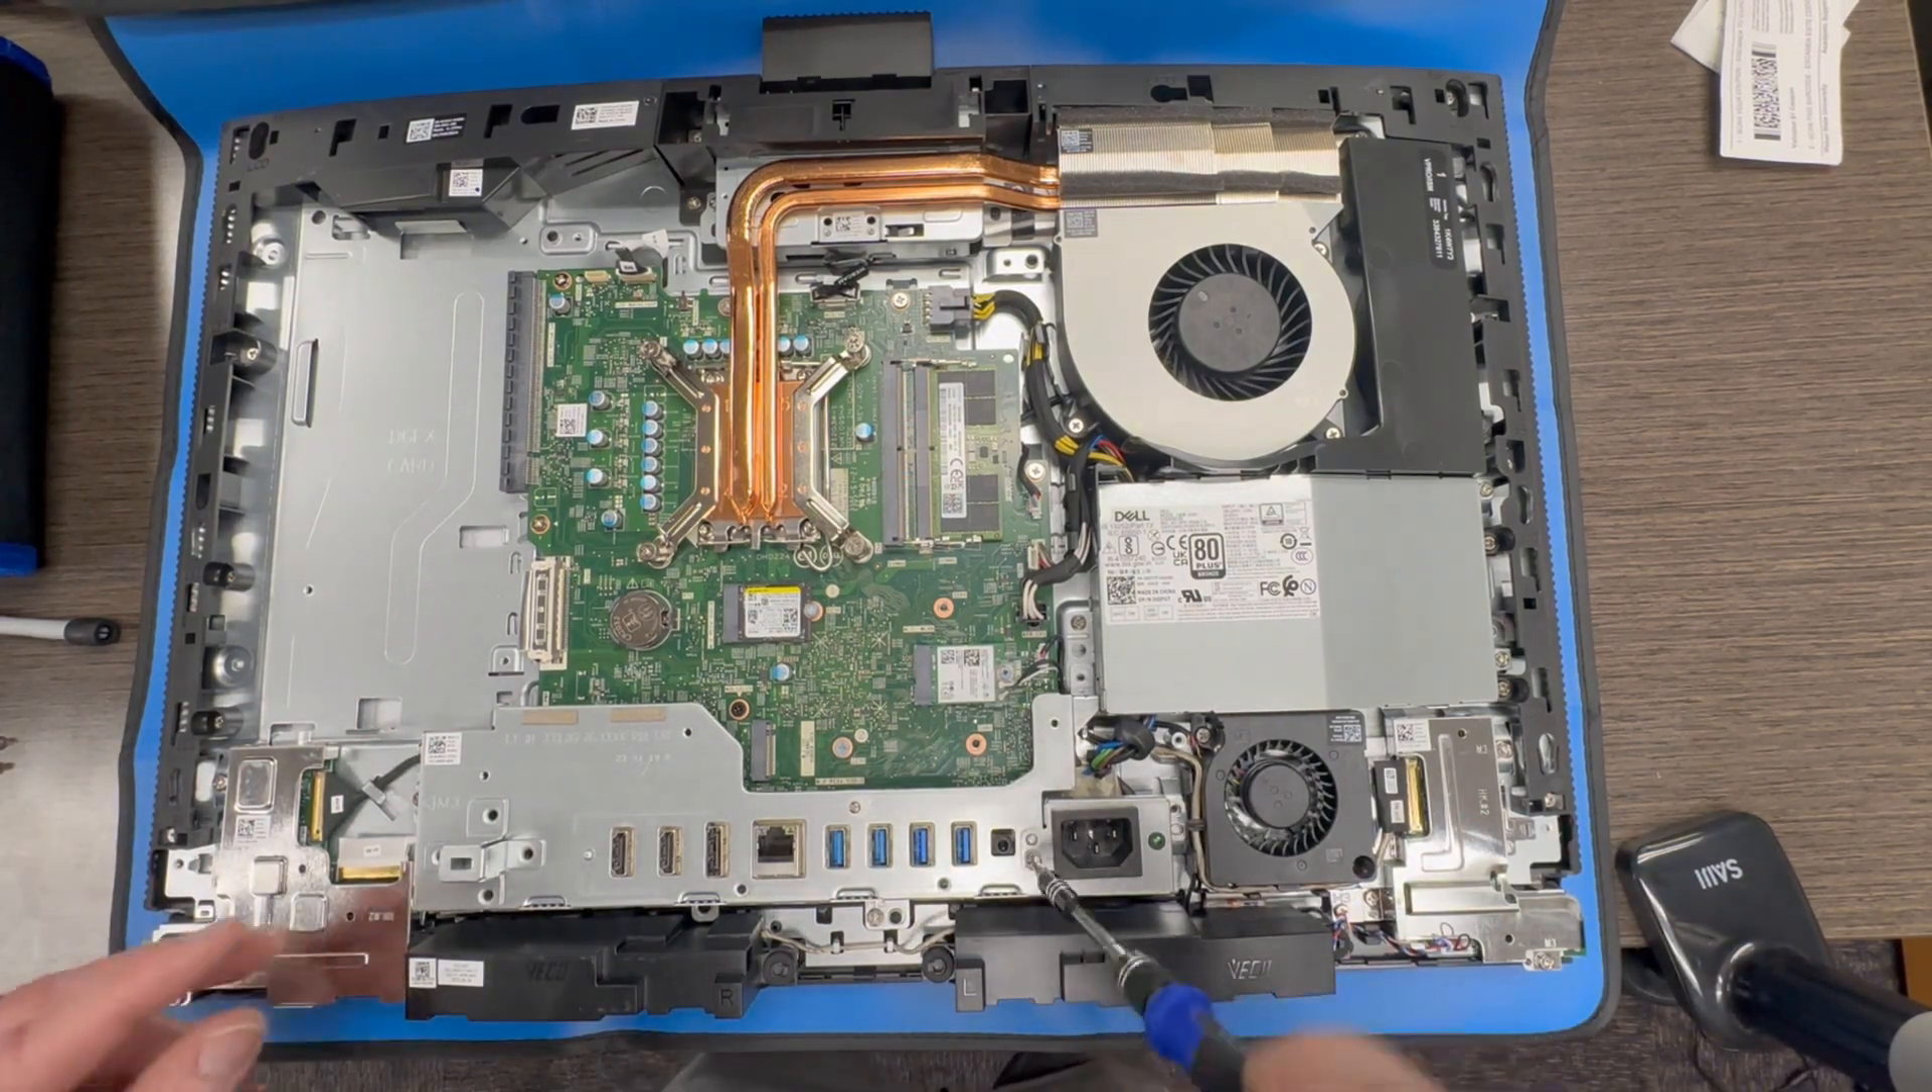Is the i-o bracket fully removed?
No.